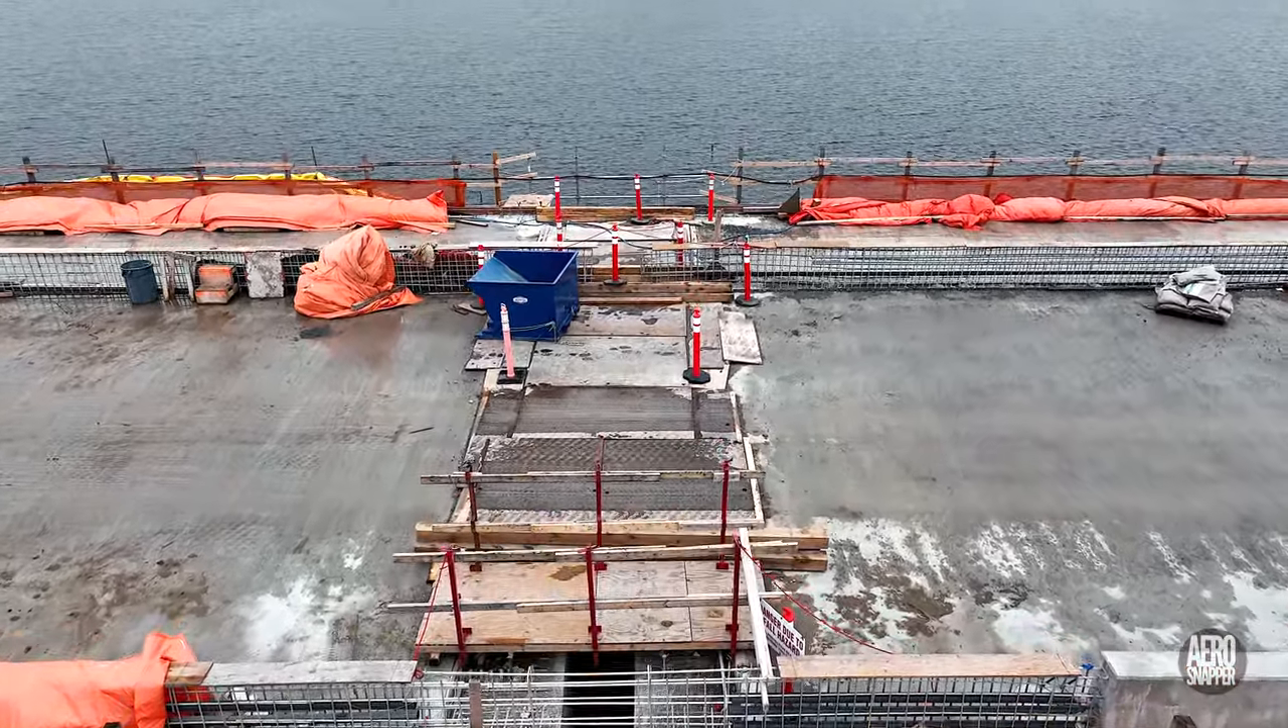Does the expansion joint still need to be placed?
Yes.